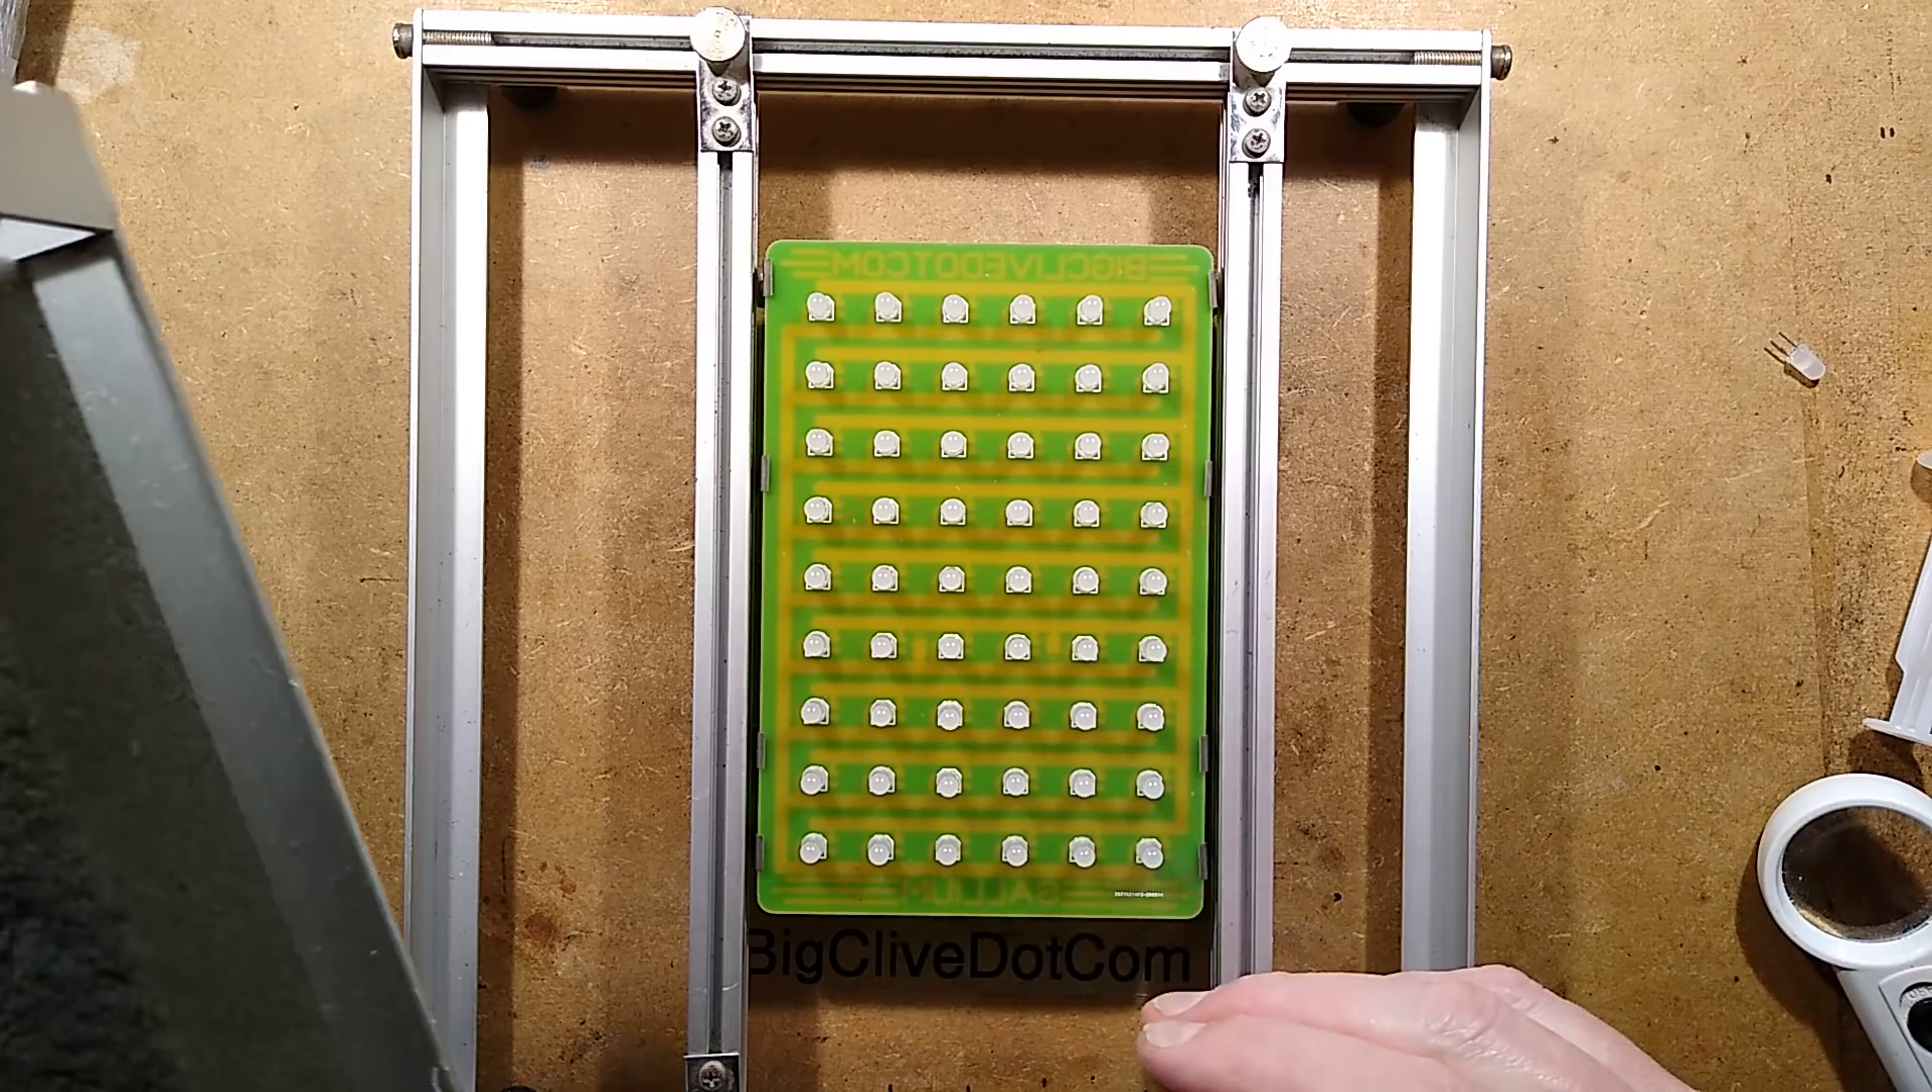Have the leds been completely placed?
Yes.